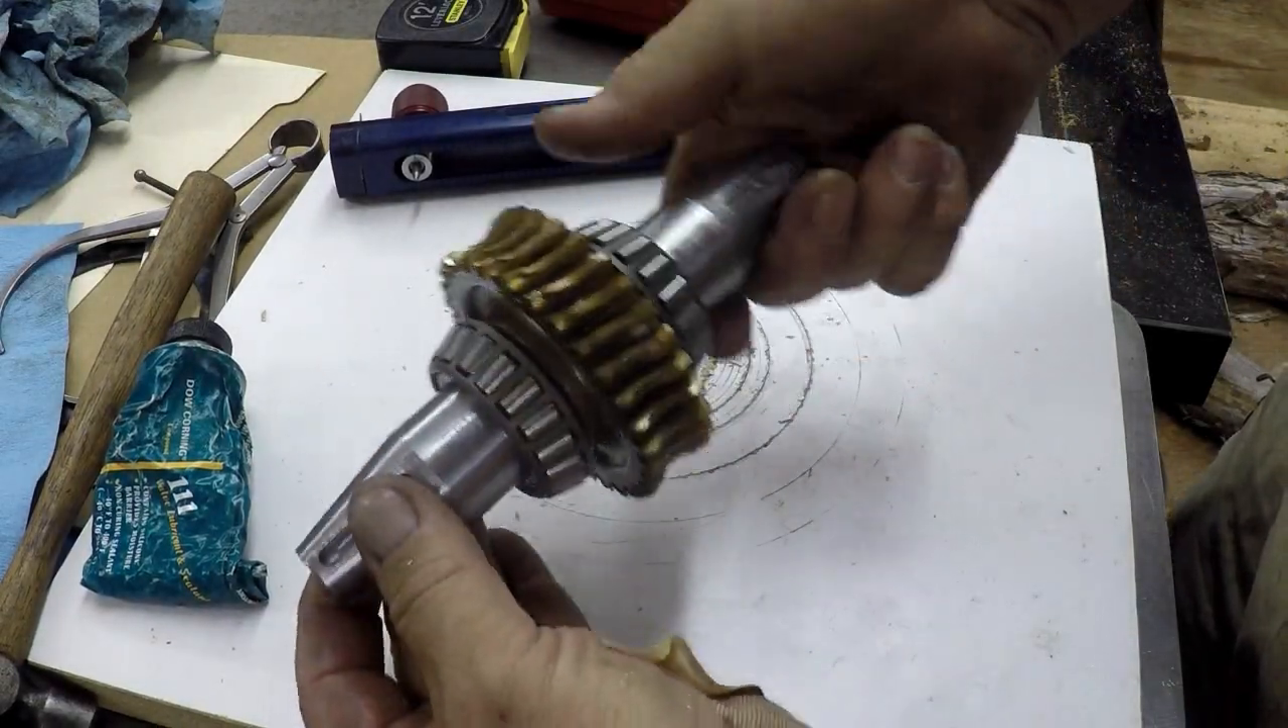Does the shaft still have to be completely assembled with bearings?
No.